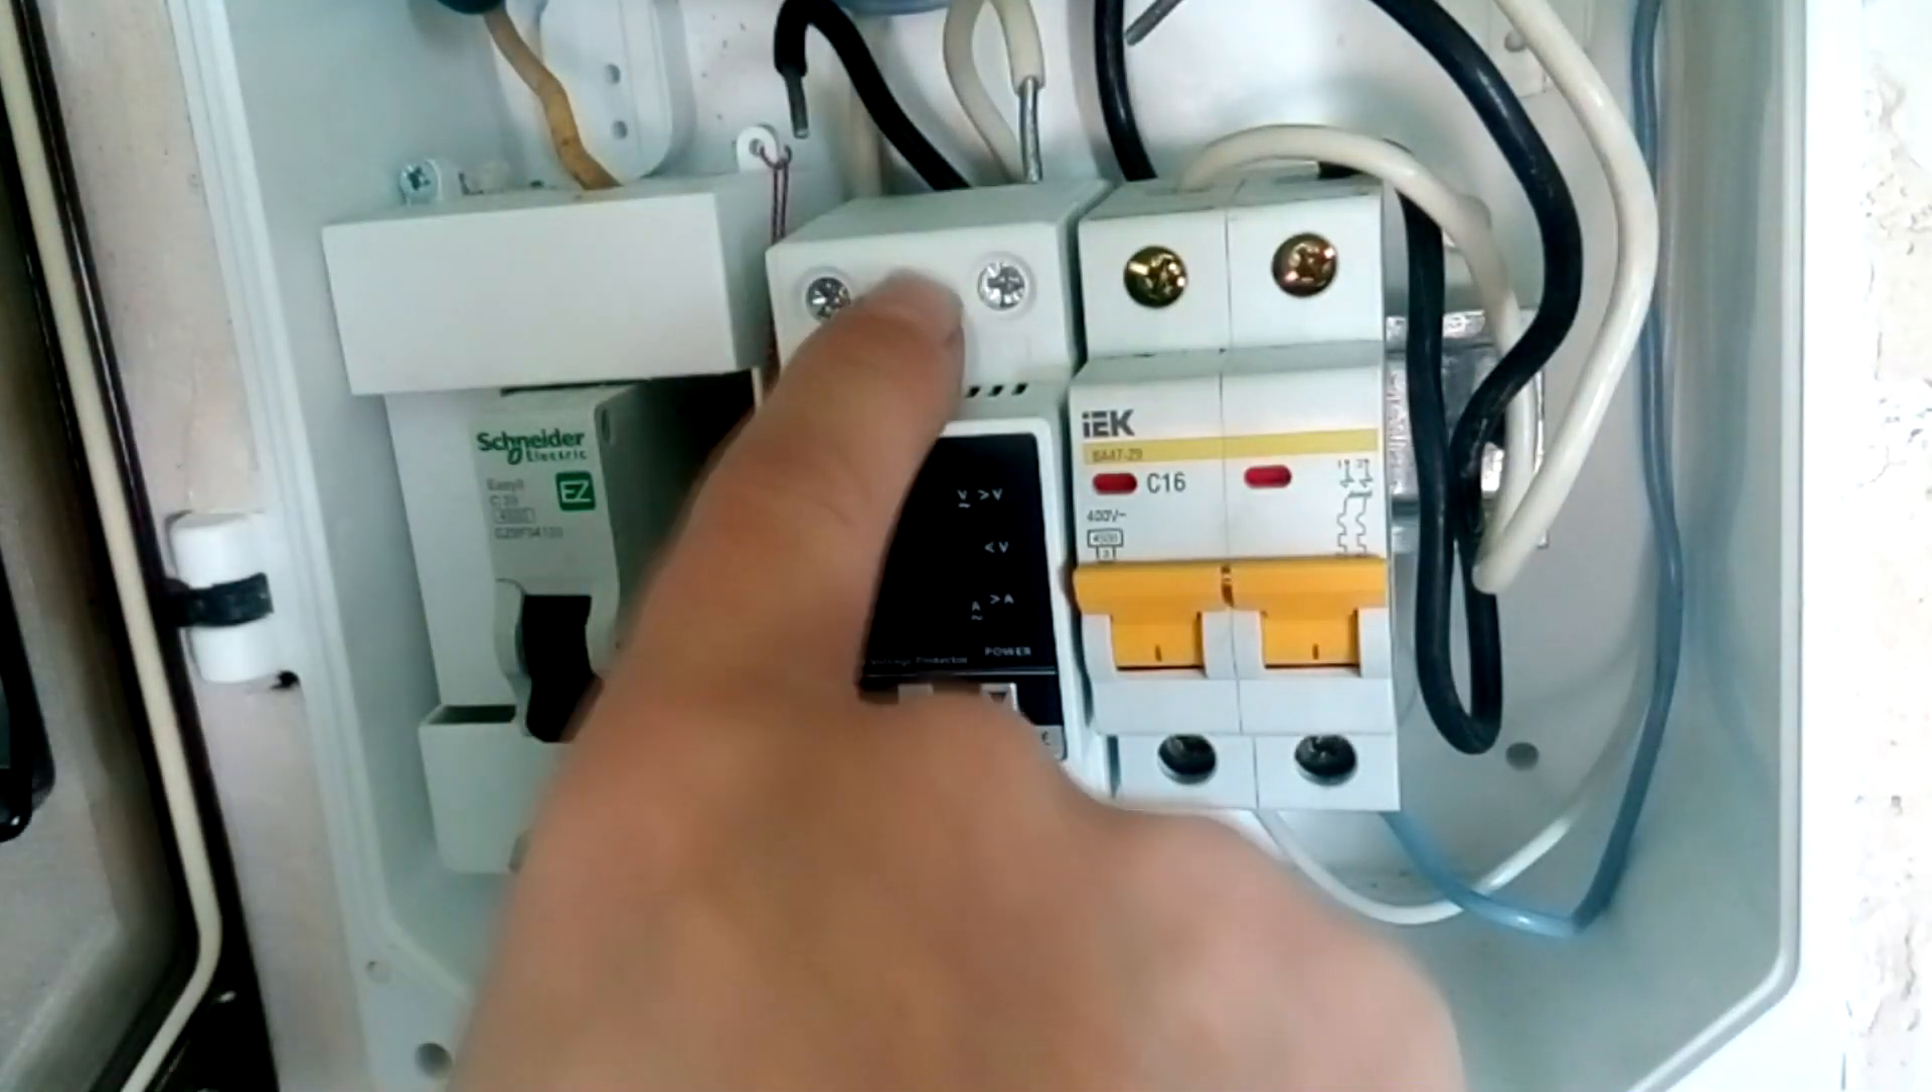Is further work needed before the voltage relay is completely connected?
Yes.